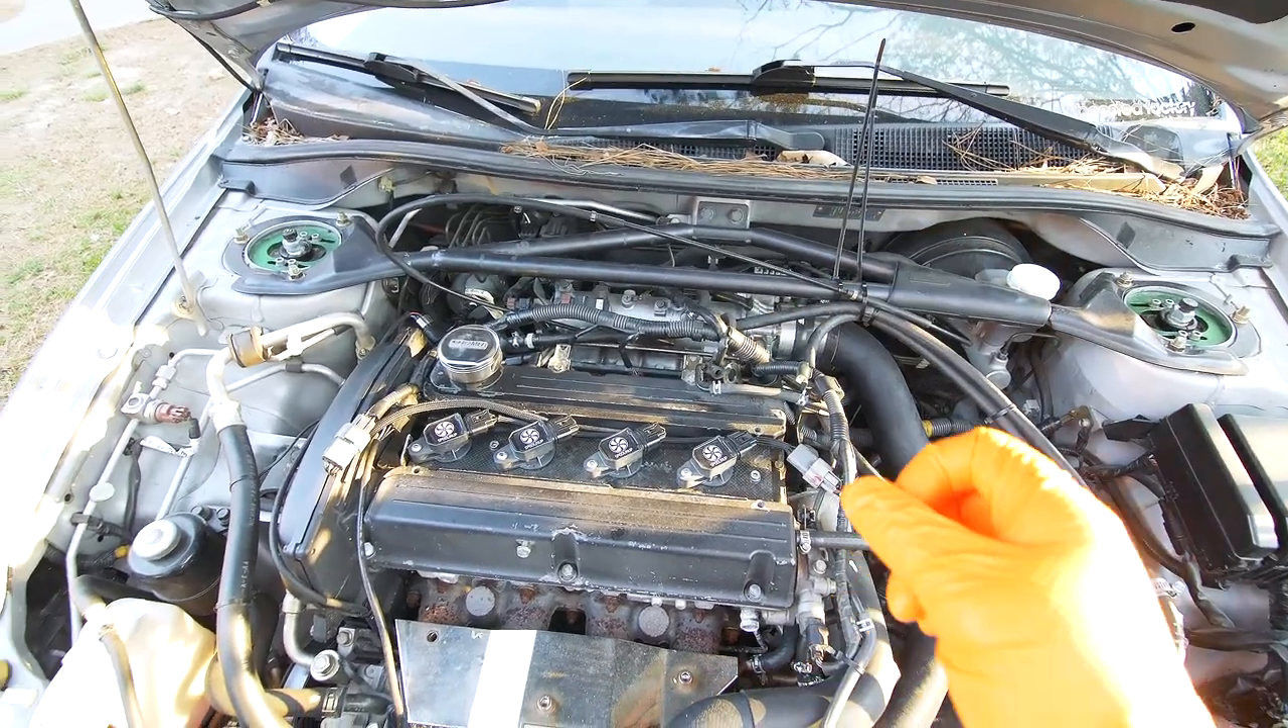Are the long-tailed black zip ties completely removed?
No.